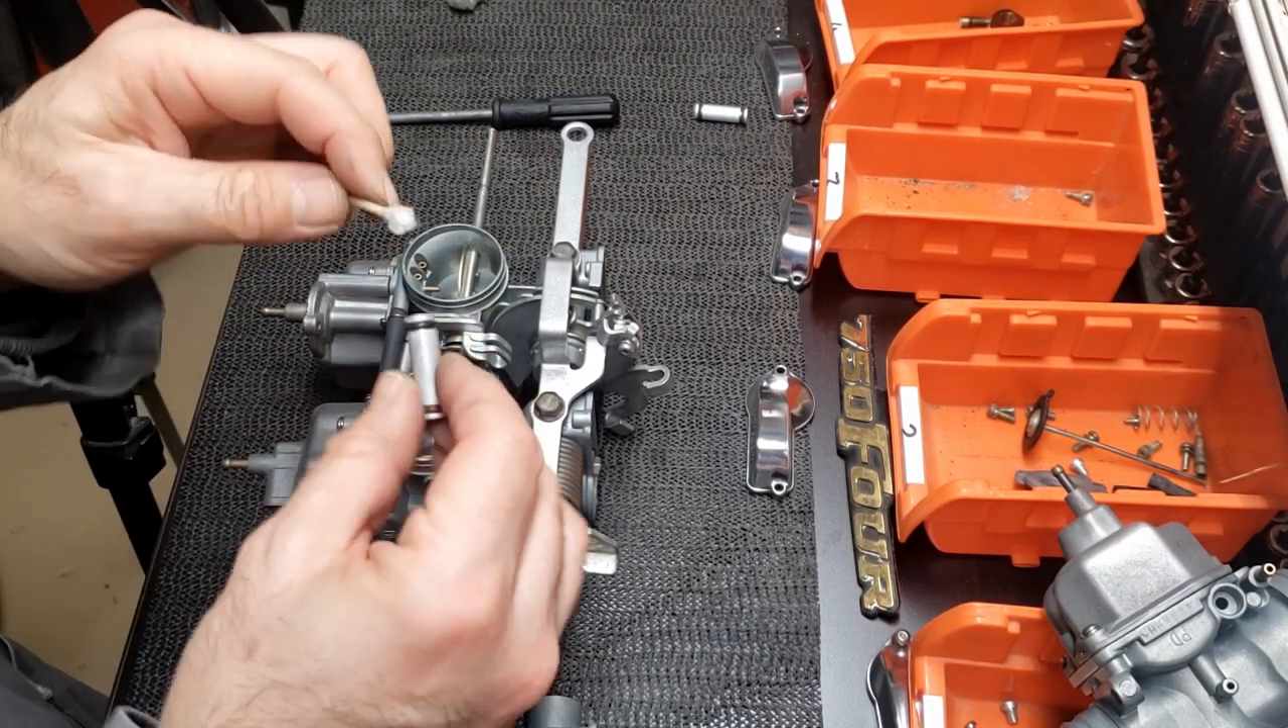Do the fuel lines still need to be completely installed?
Yes.